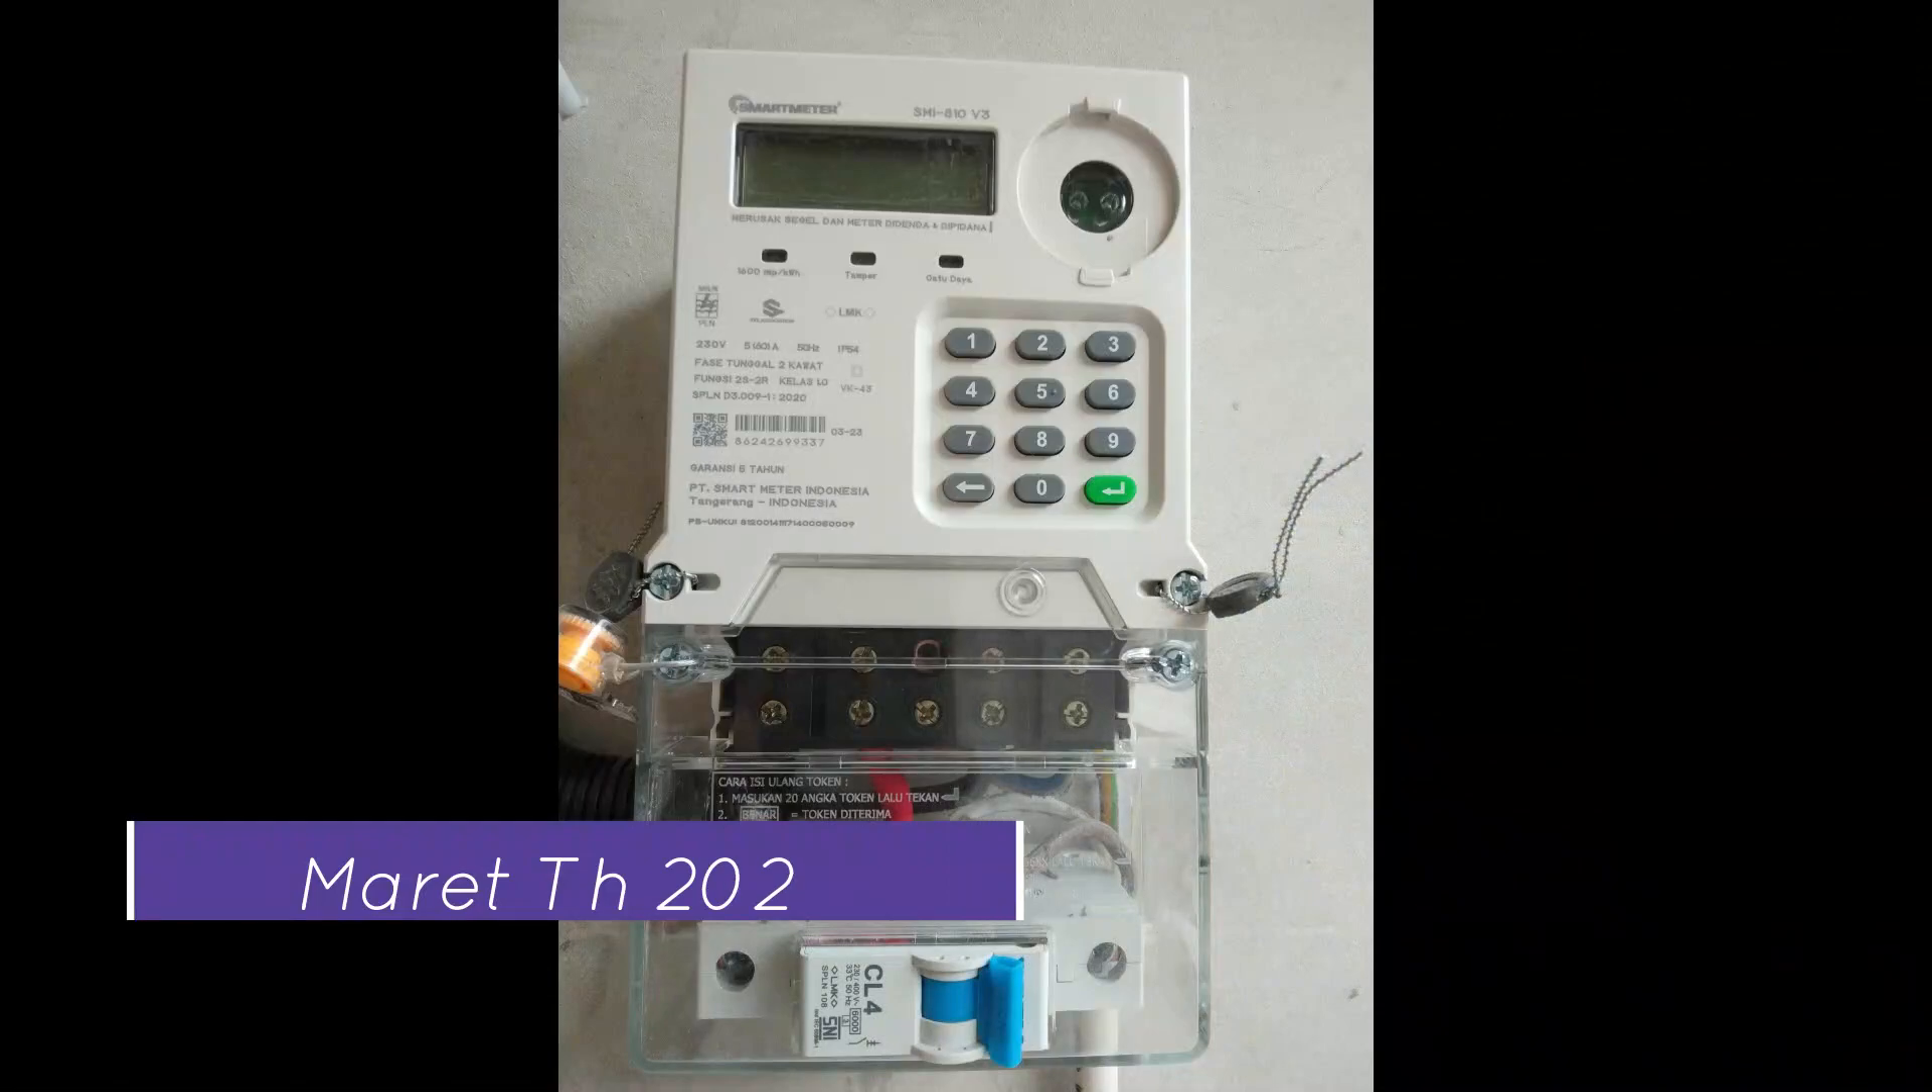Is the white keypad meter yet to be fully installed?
No.